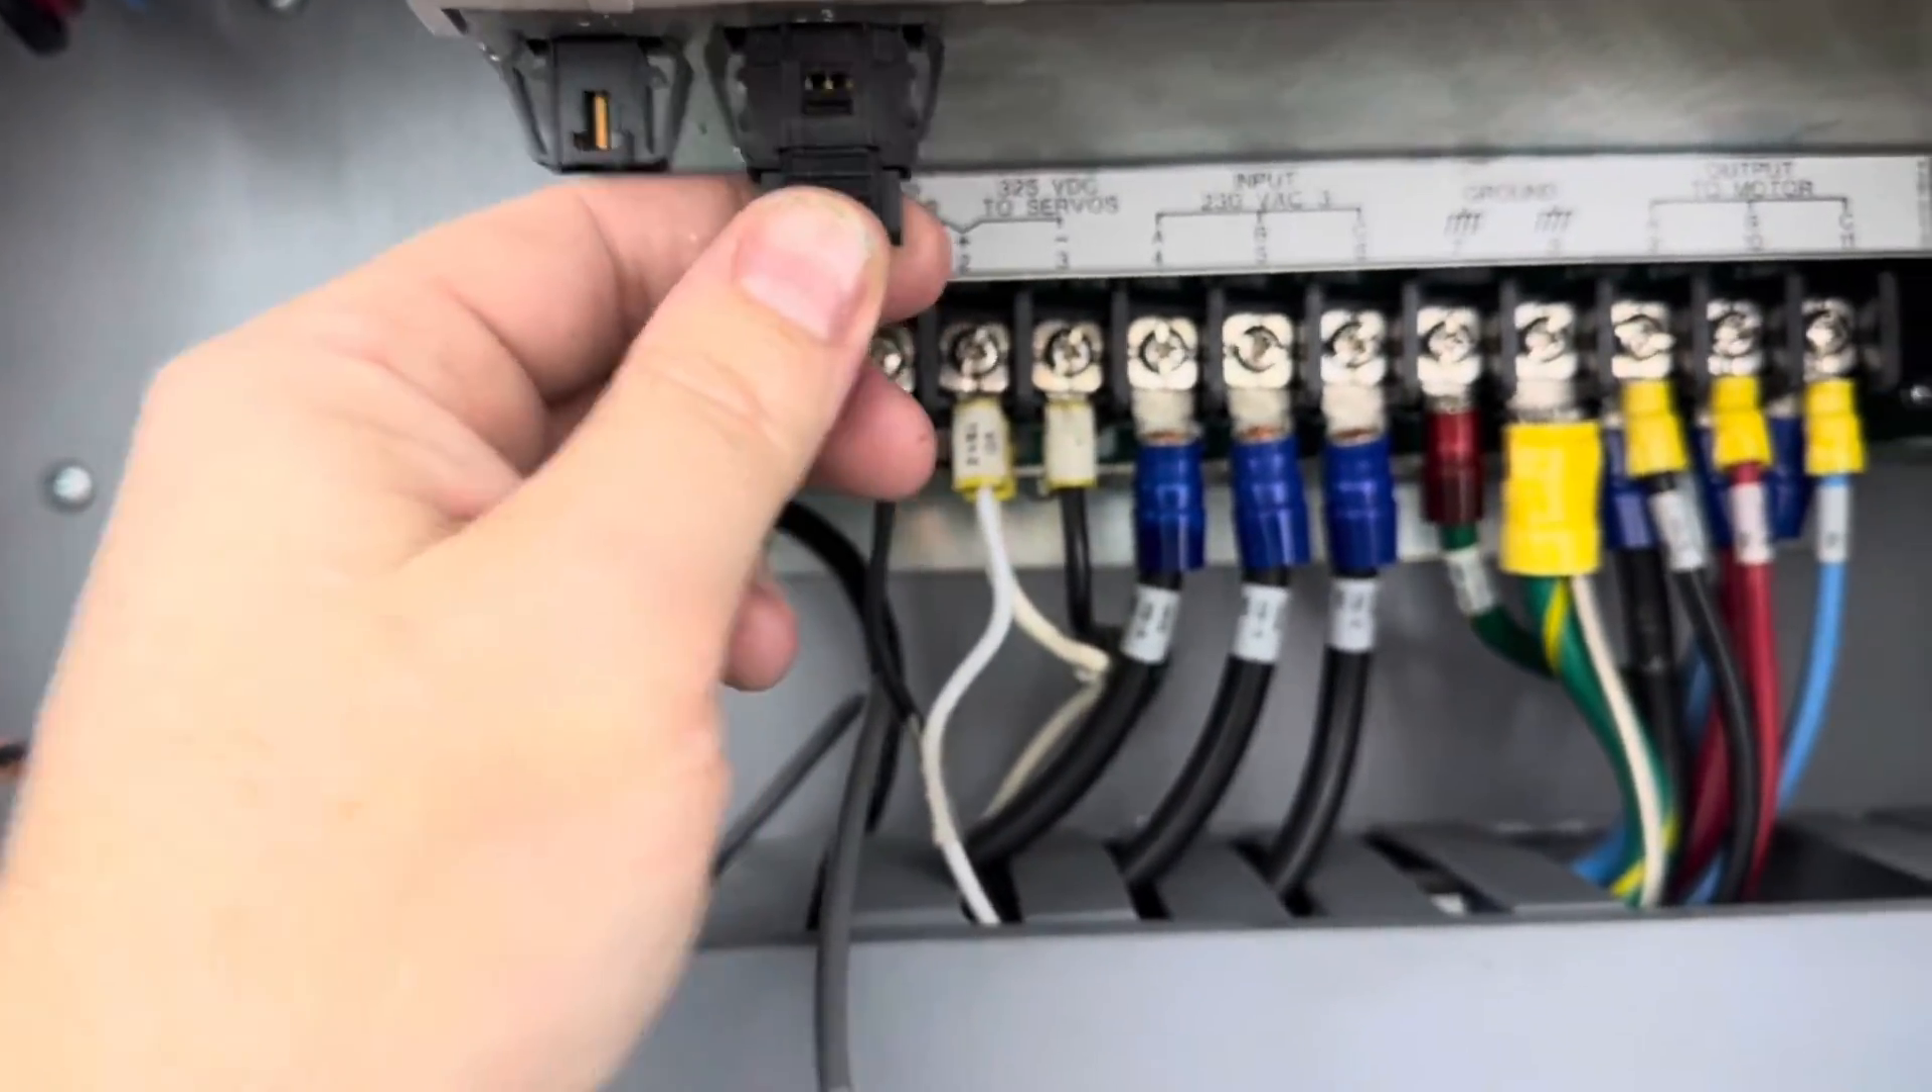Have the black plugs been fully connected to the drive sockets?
No.